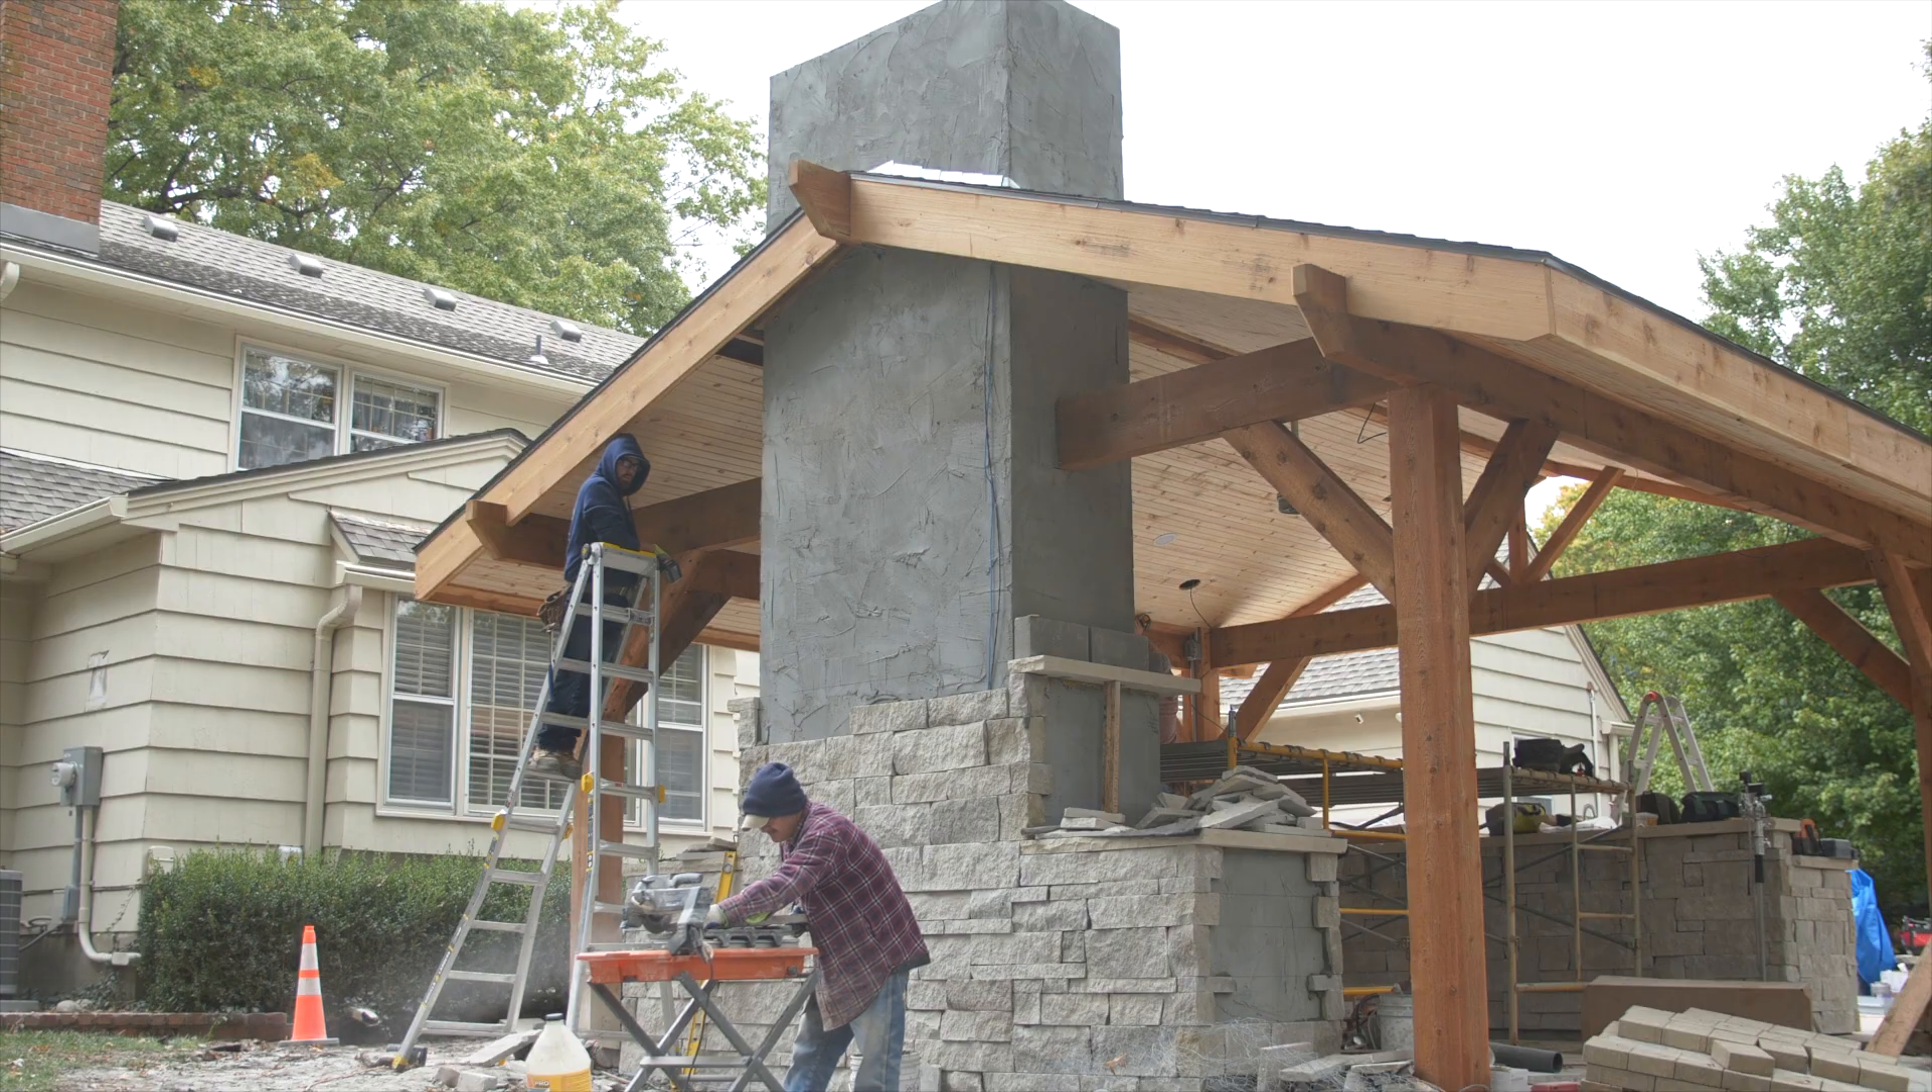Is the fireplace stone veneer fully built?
No.